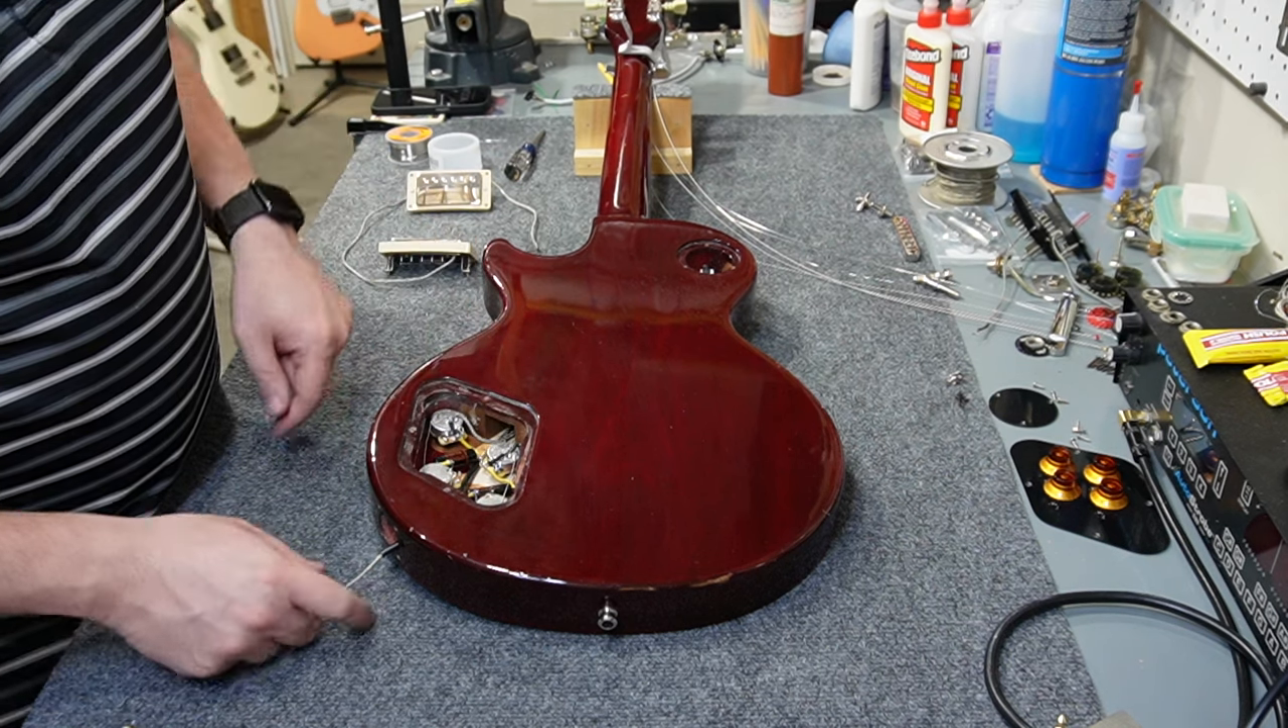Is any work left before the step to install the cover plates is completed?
Yes.